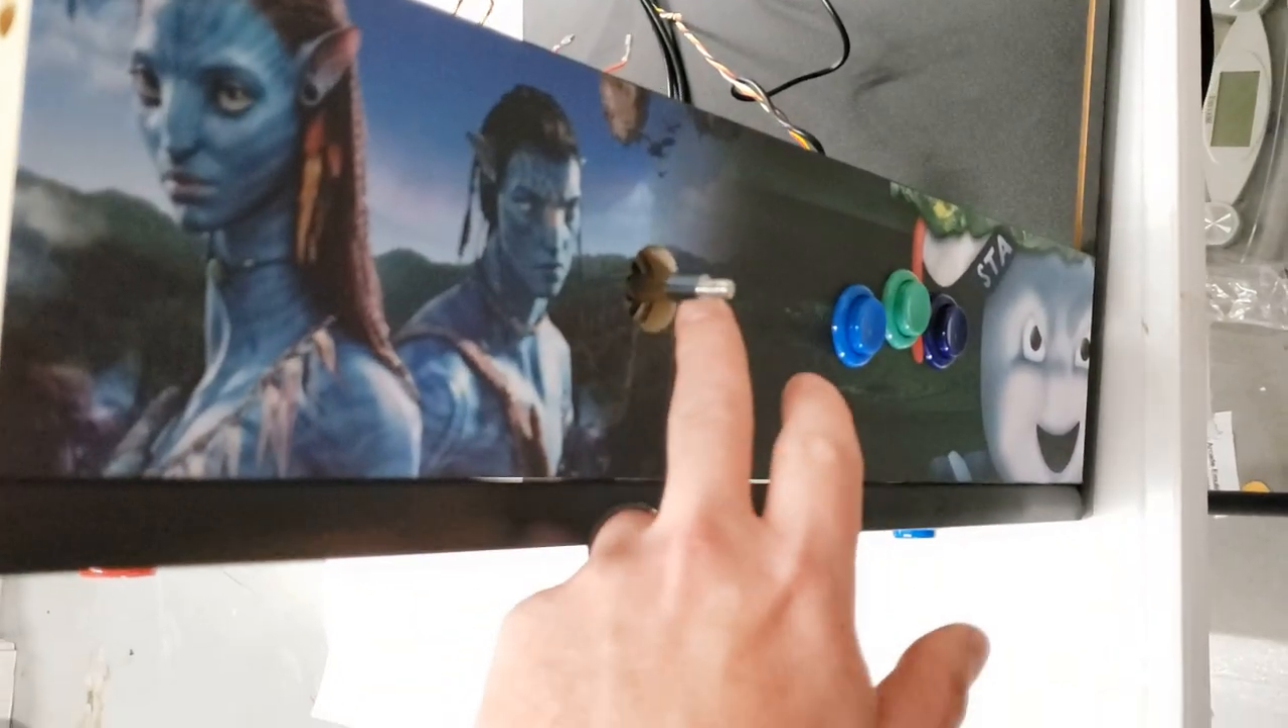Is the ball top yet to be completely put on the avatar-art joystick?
Yes.